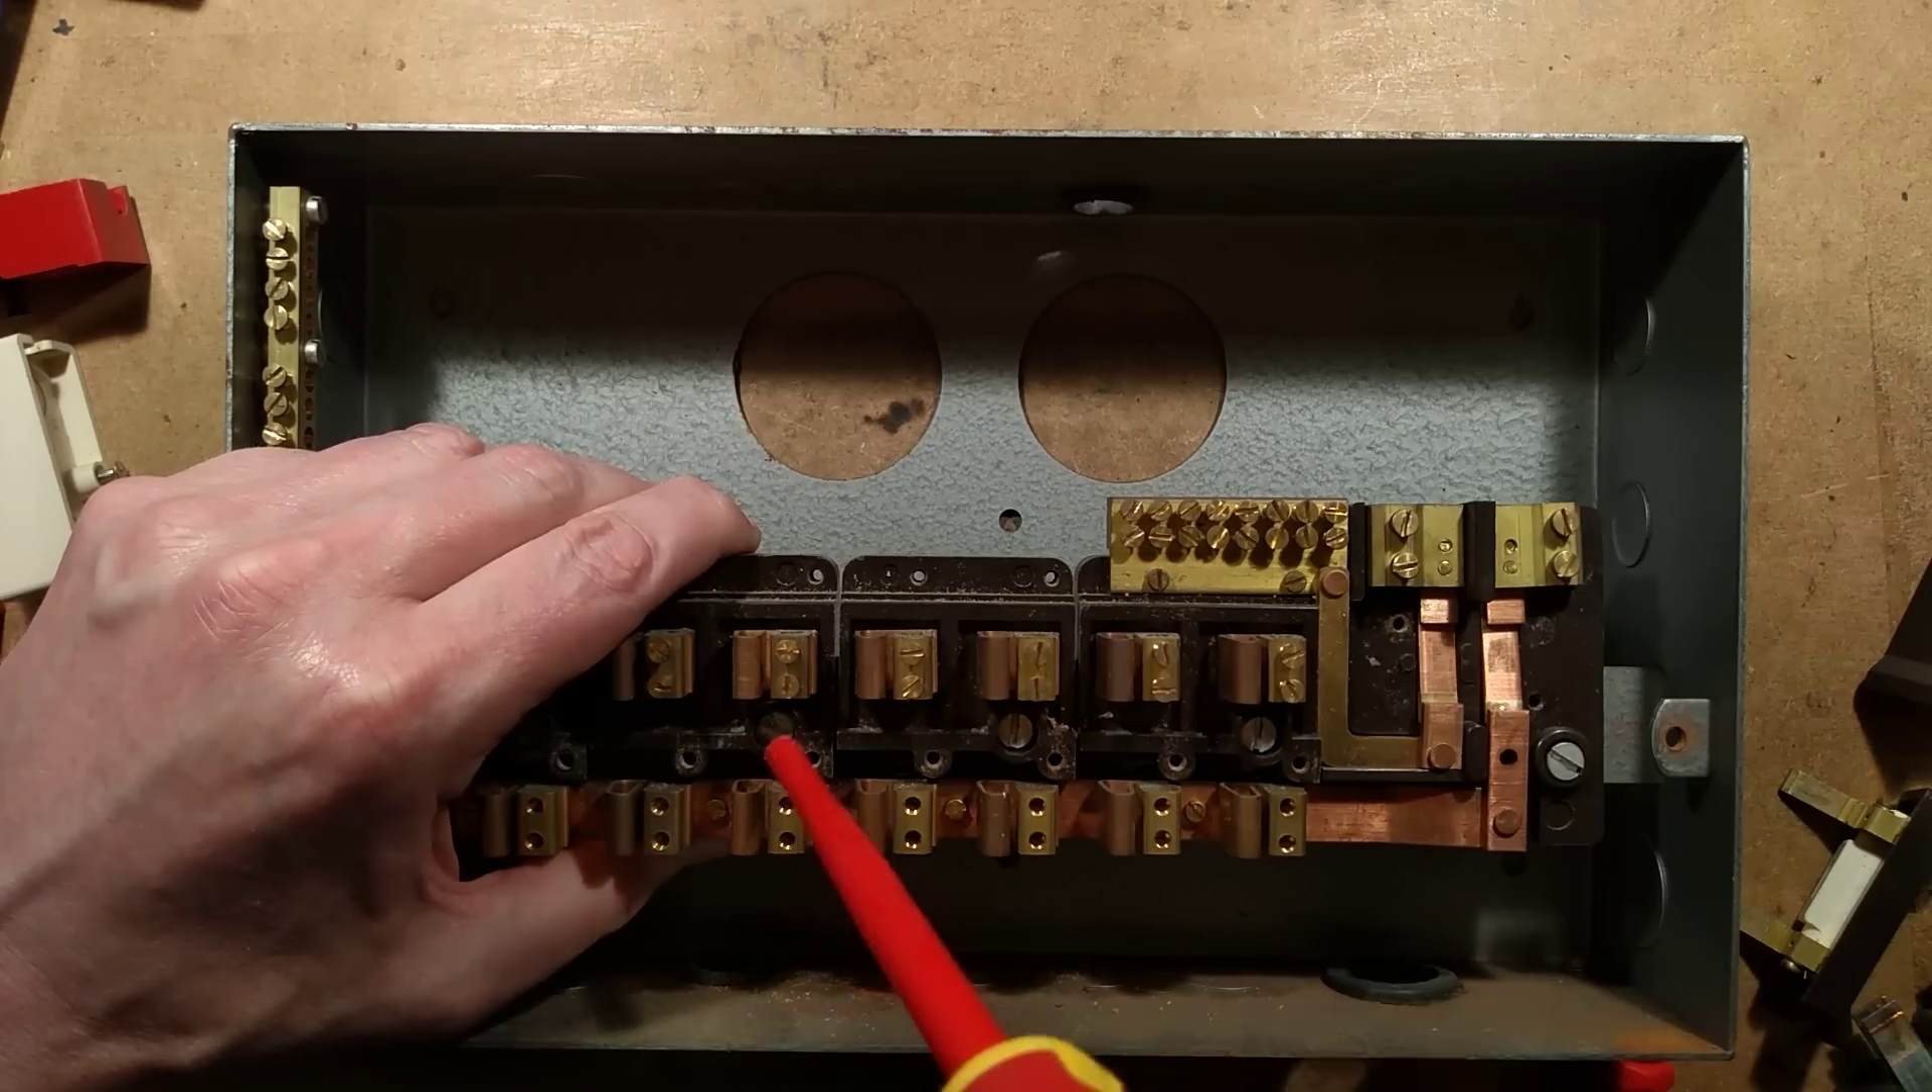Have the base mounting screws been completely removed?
No.